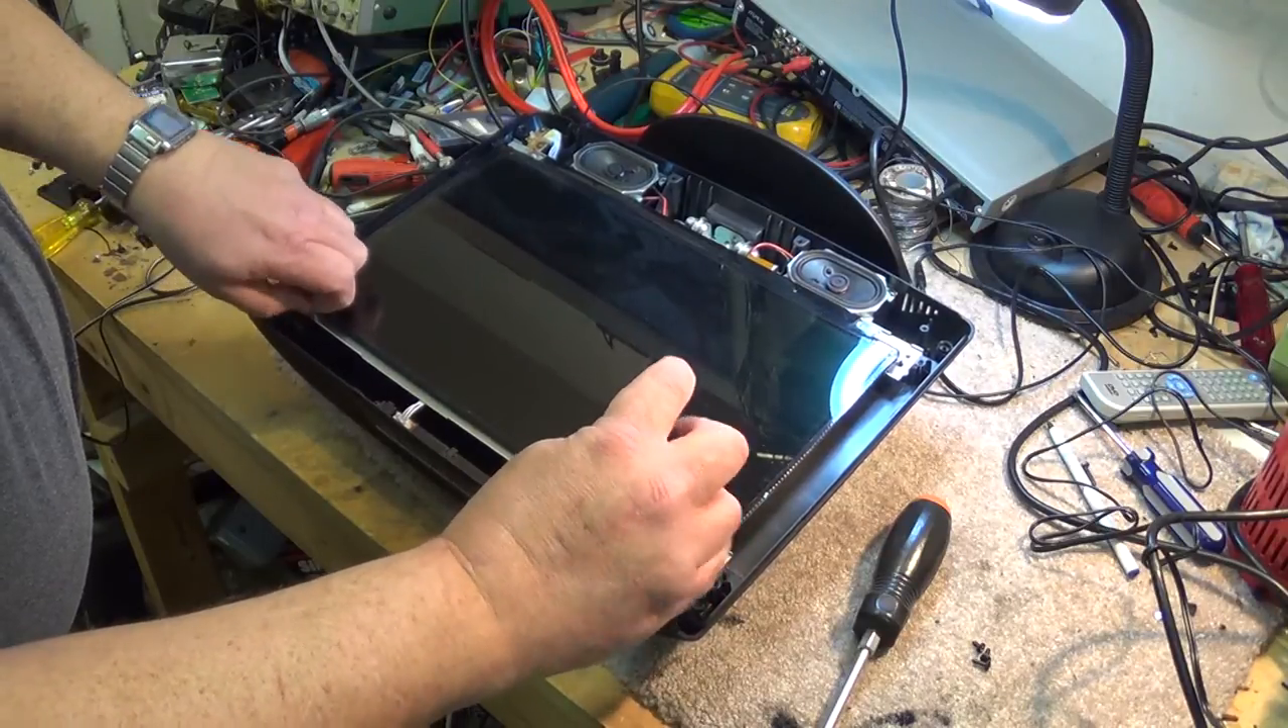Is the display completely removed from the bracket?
No.